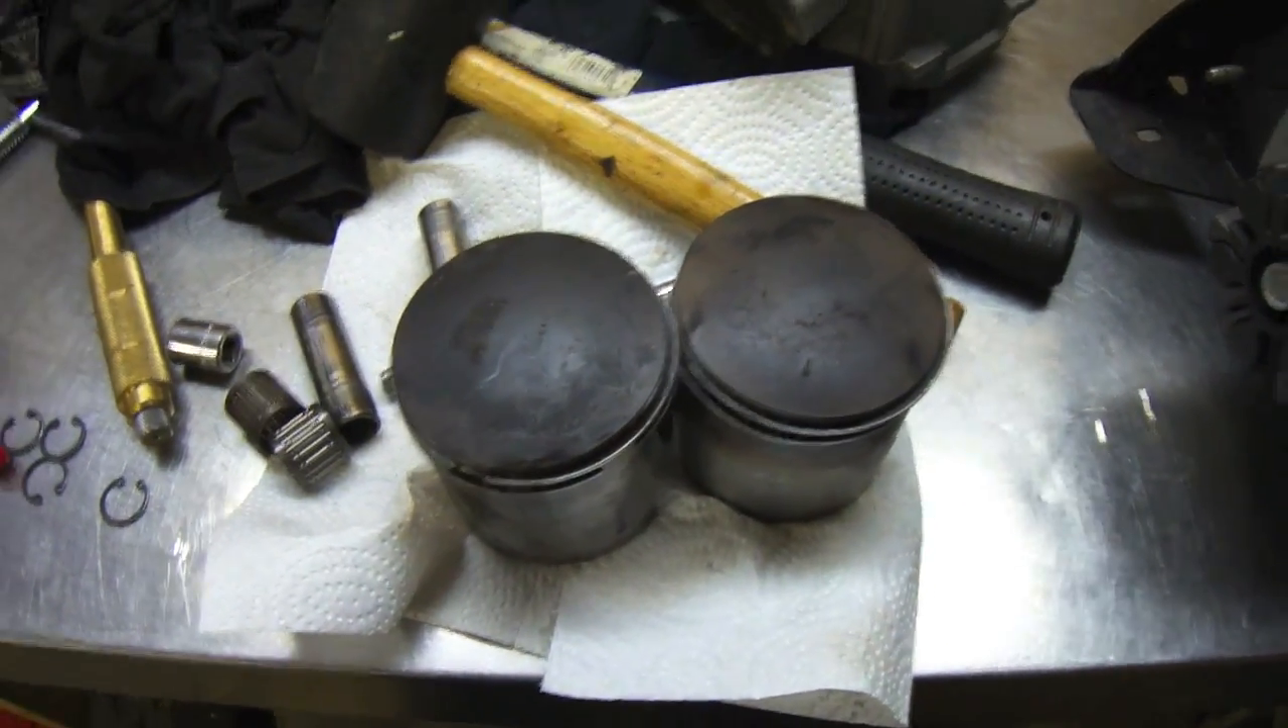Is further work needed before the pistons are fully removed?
No.